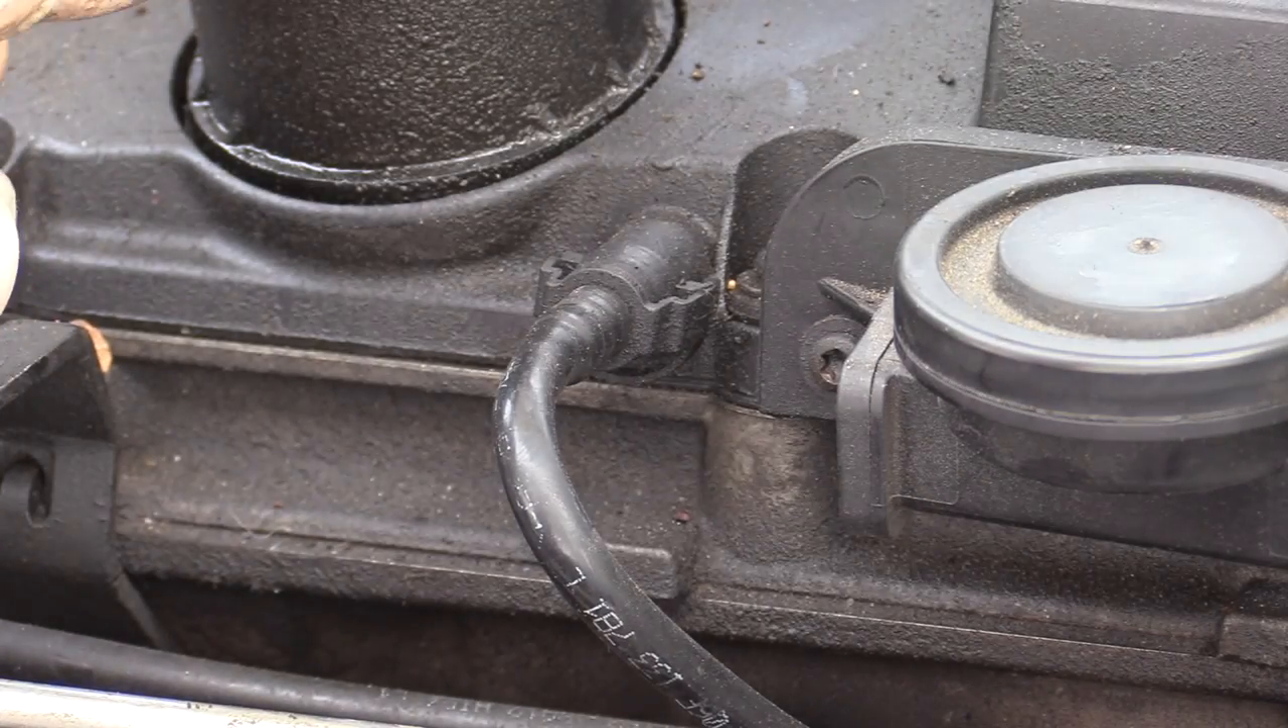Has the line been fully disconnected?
No.